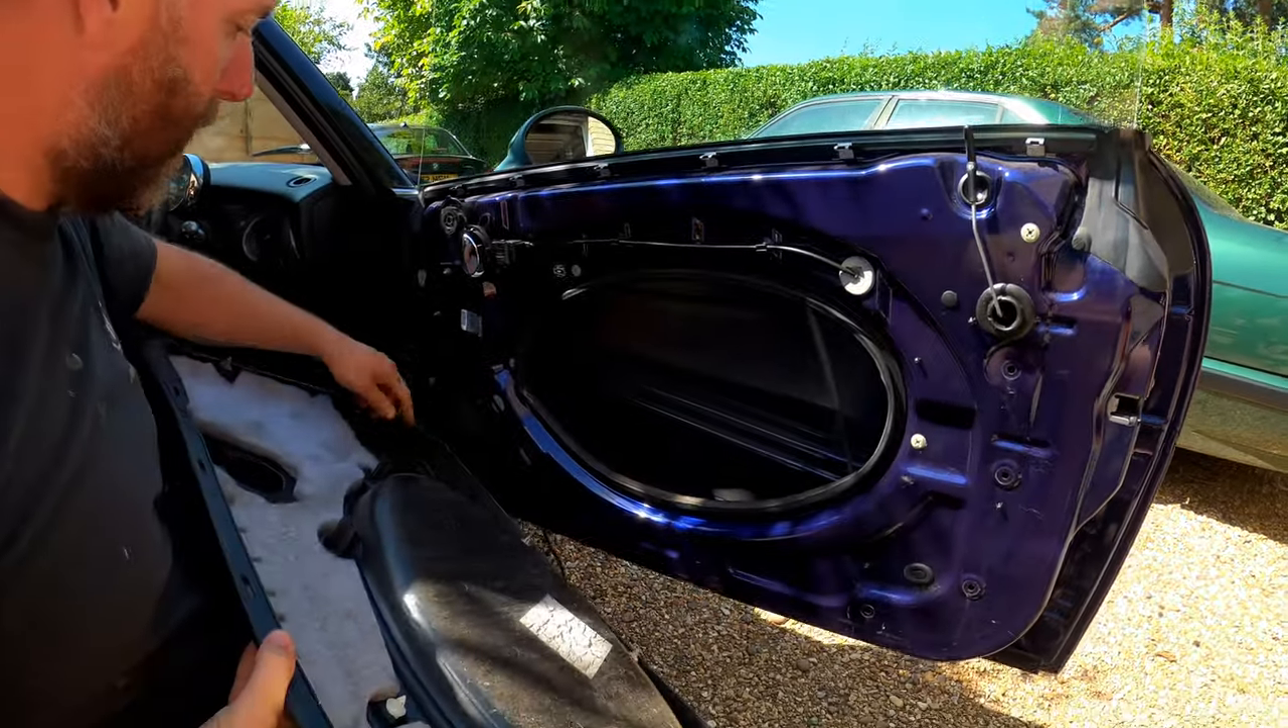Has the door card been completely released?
Yes.